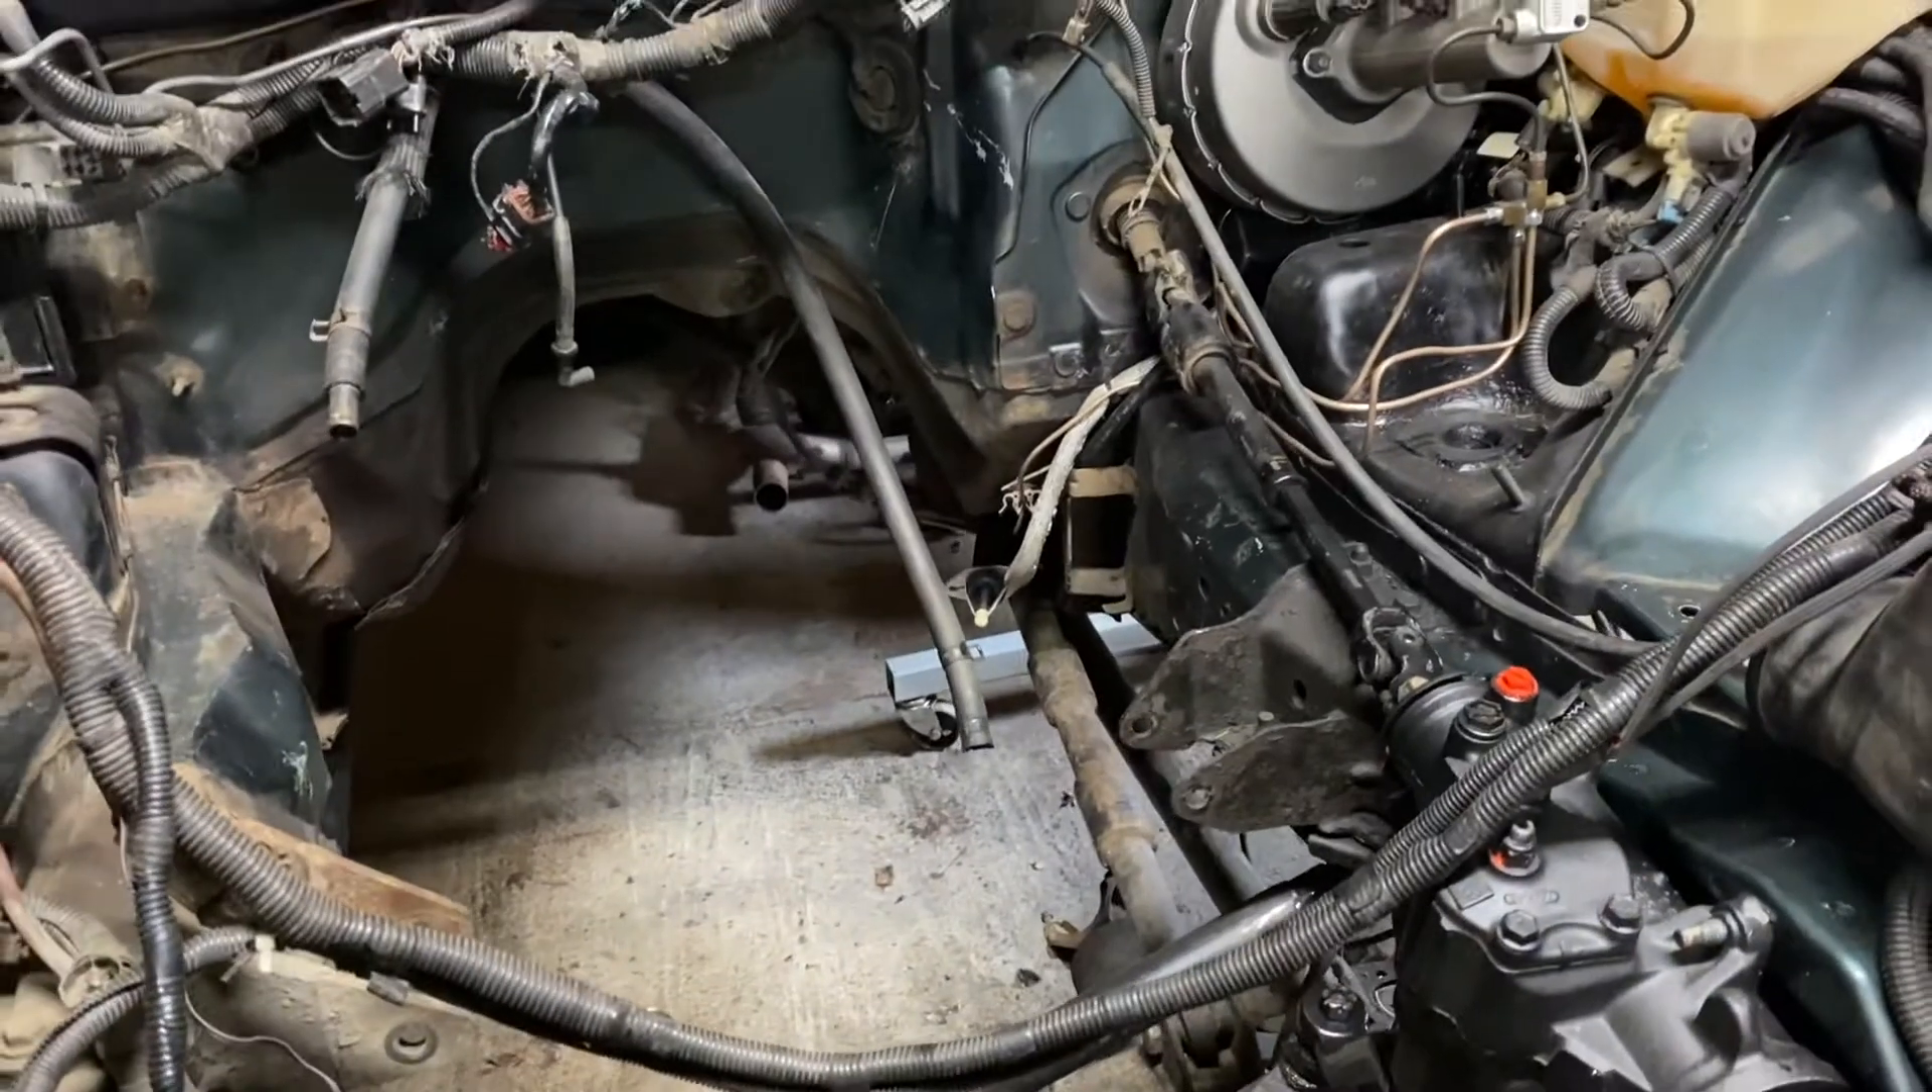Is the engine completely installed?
No.